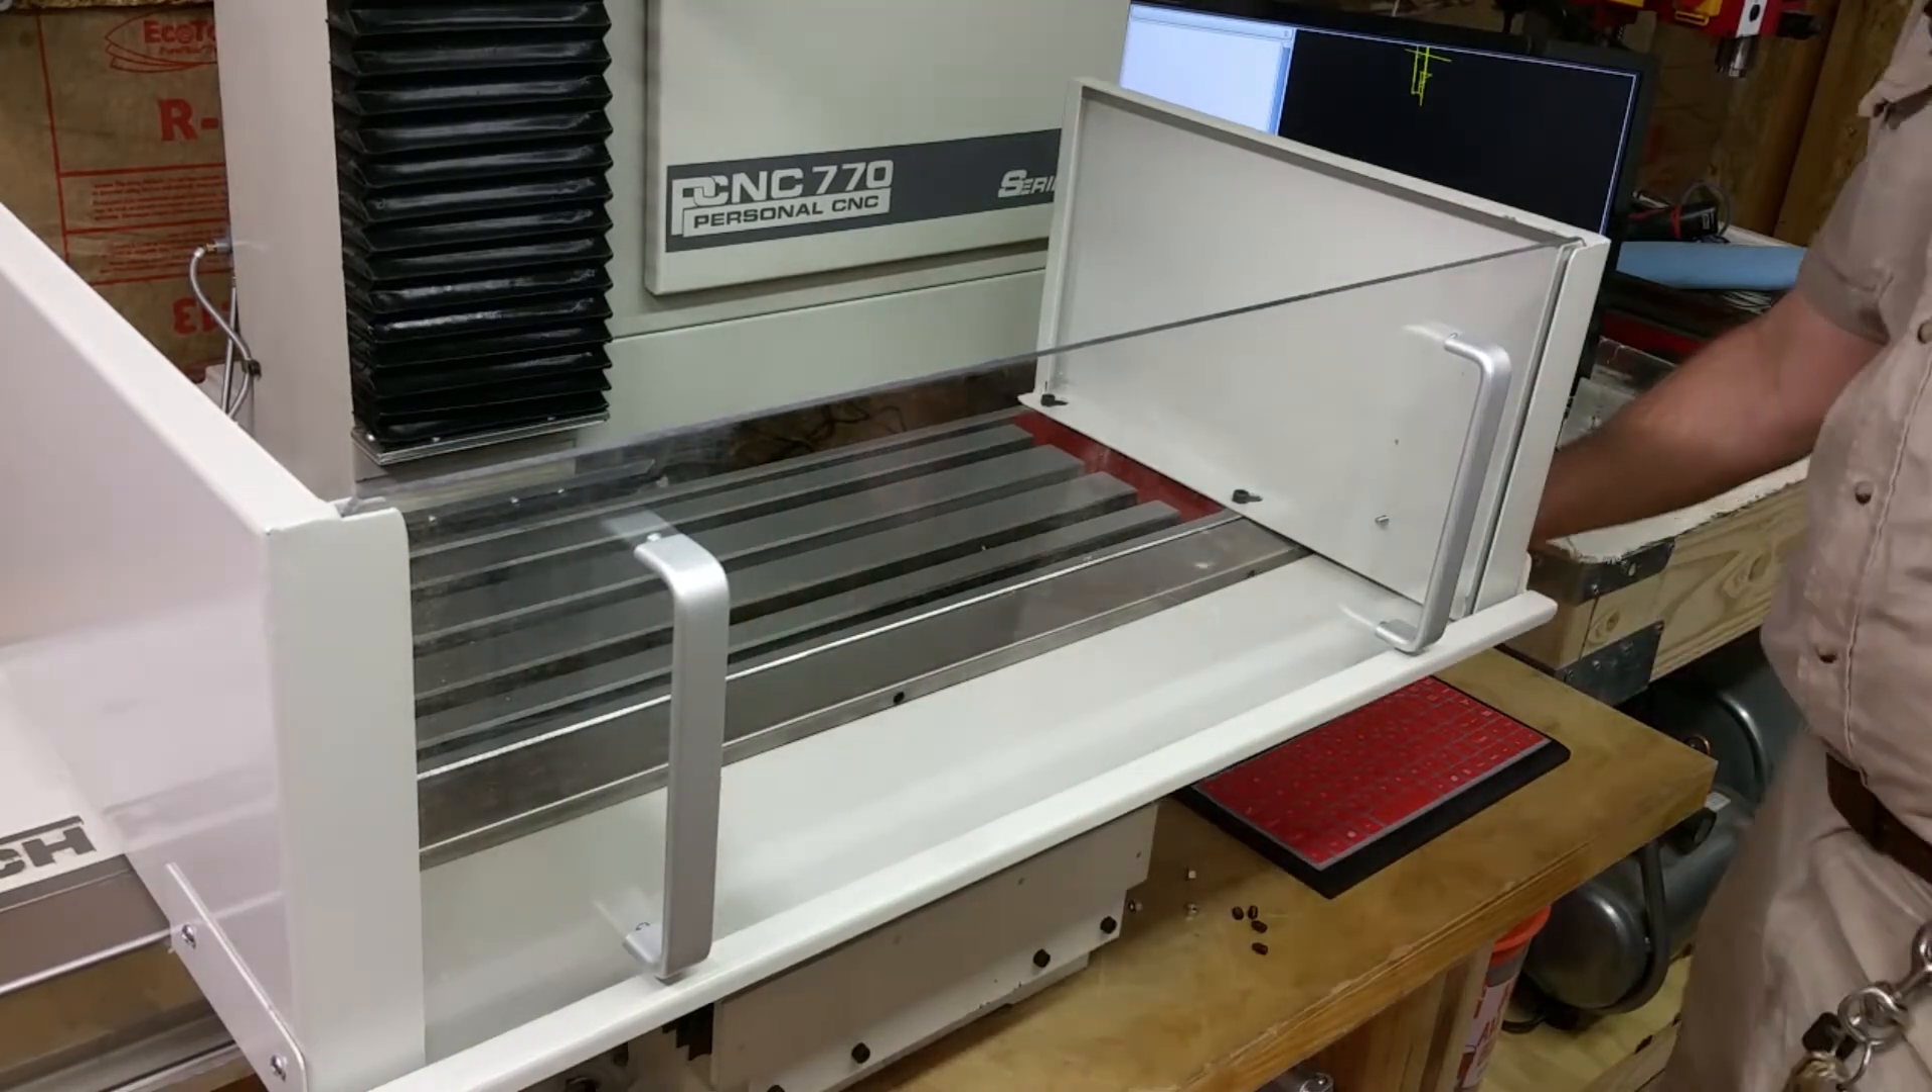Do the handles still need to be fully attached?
No.